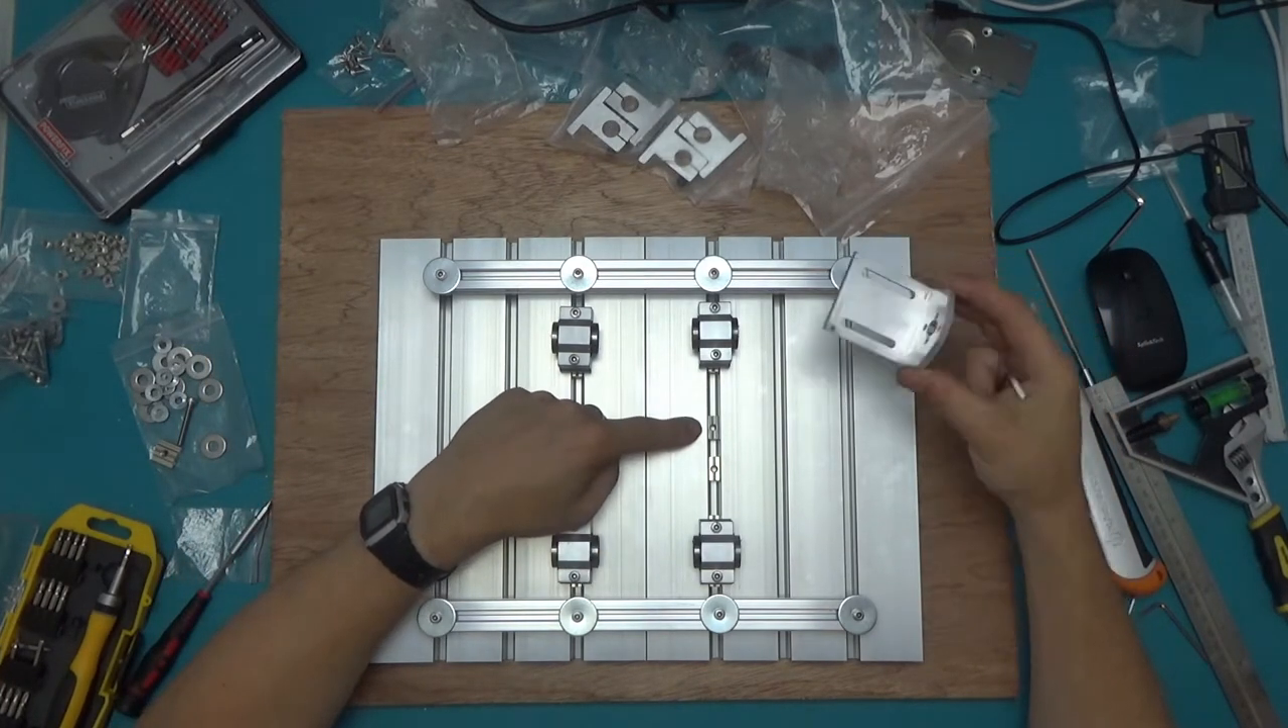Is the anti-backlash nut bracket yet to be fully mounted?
Yes.